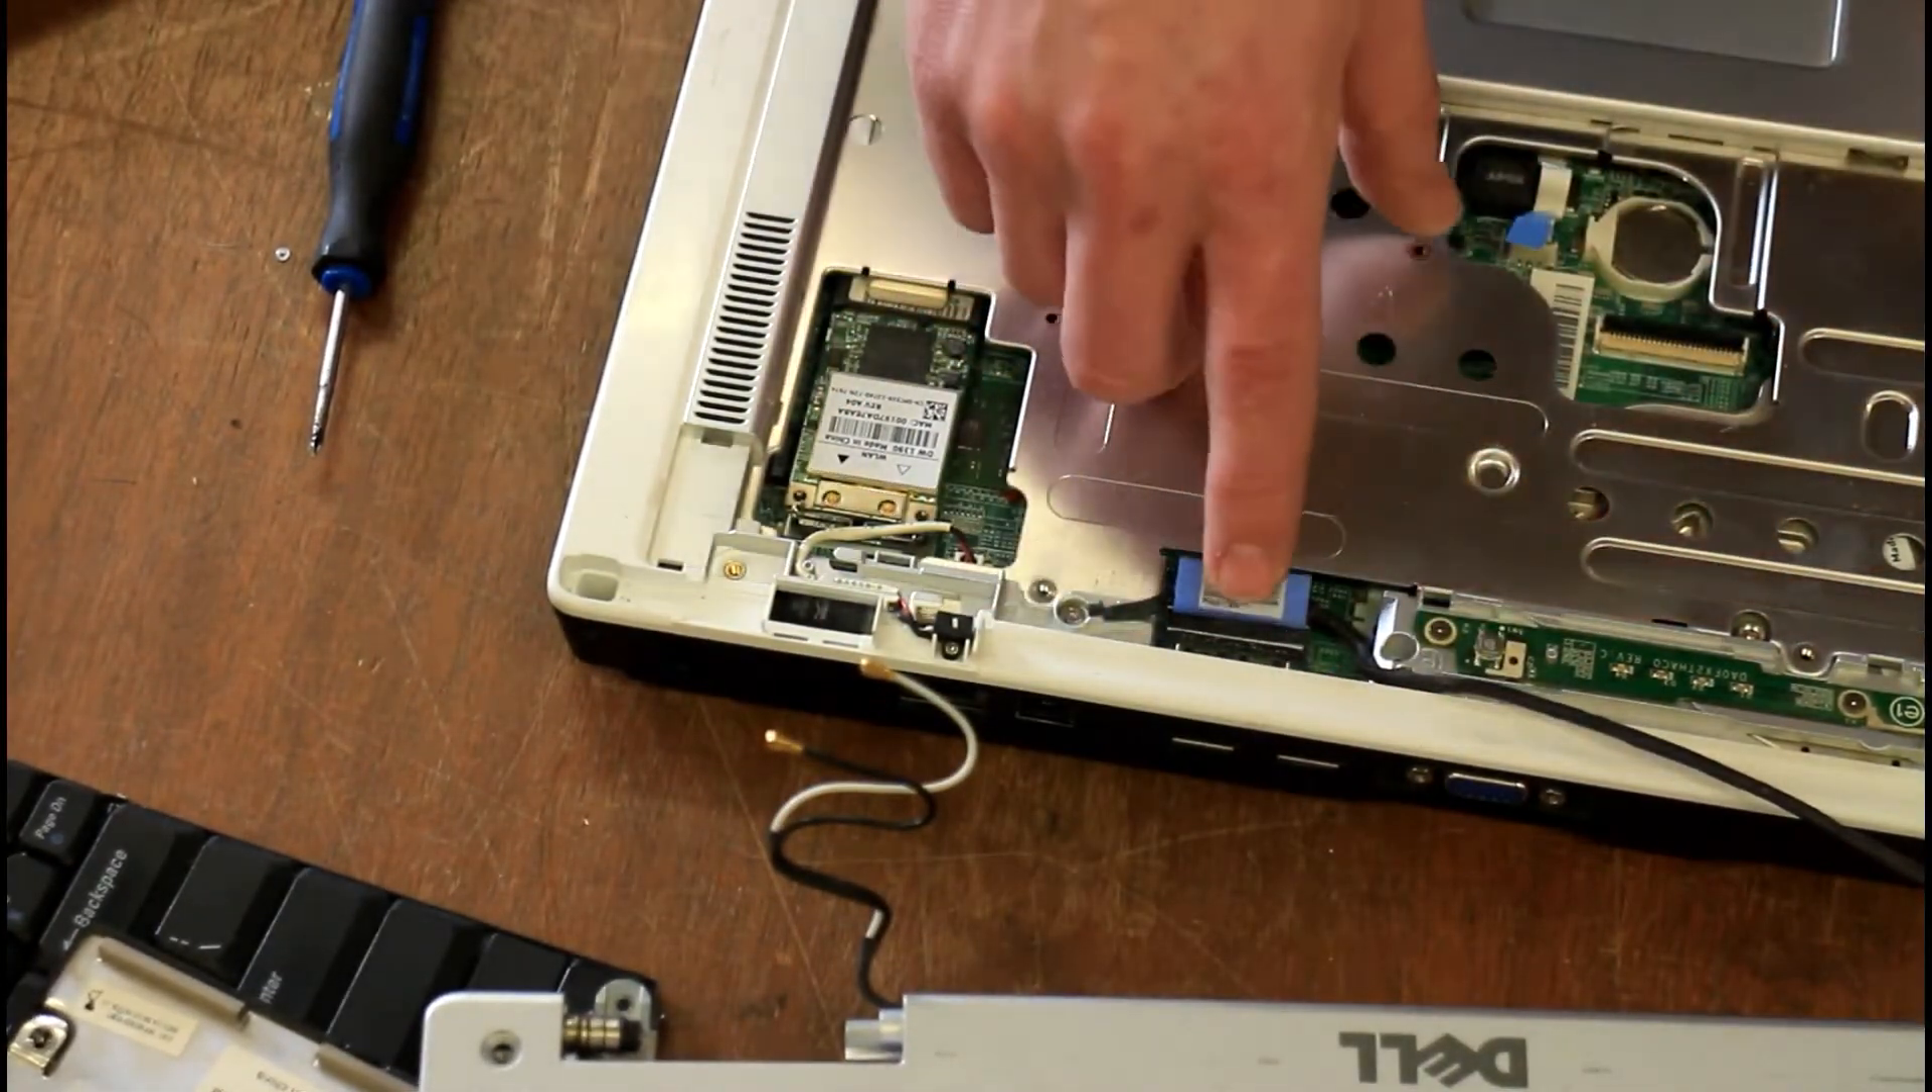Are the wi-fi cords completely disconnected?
Yes.